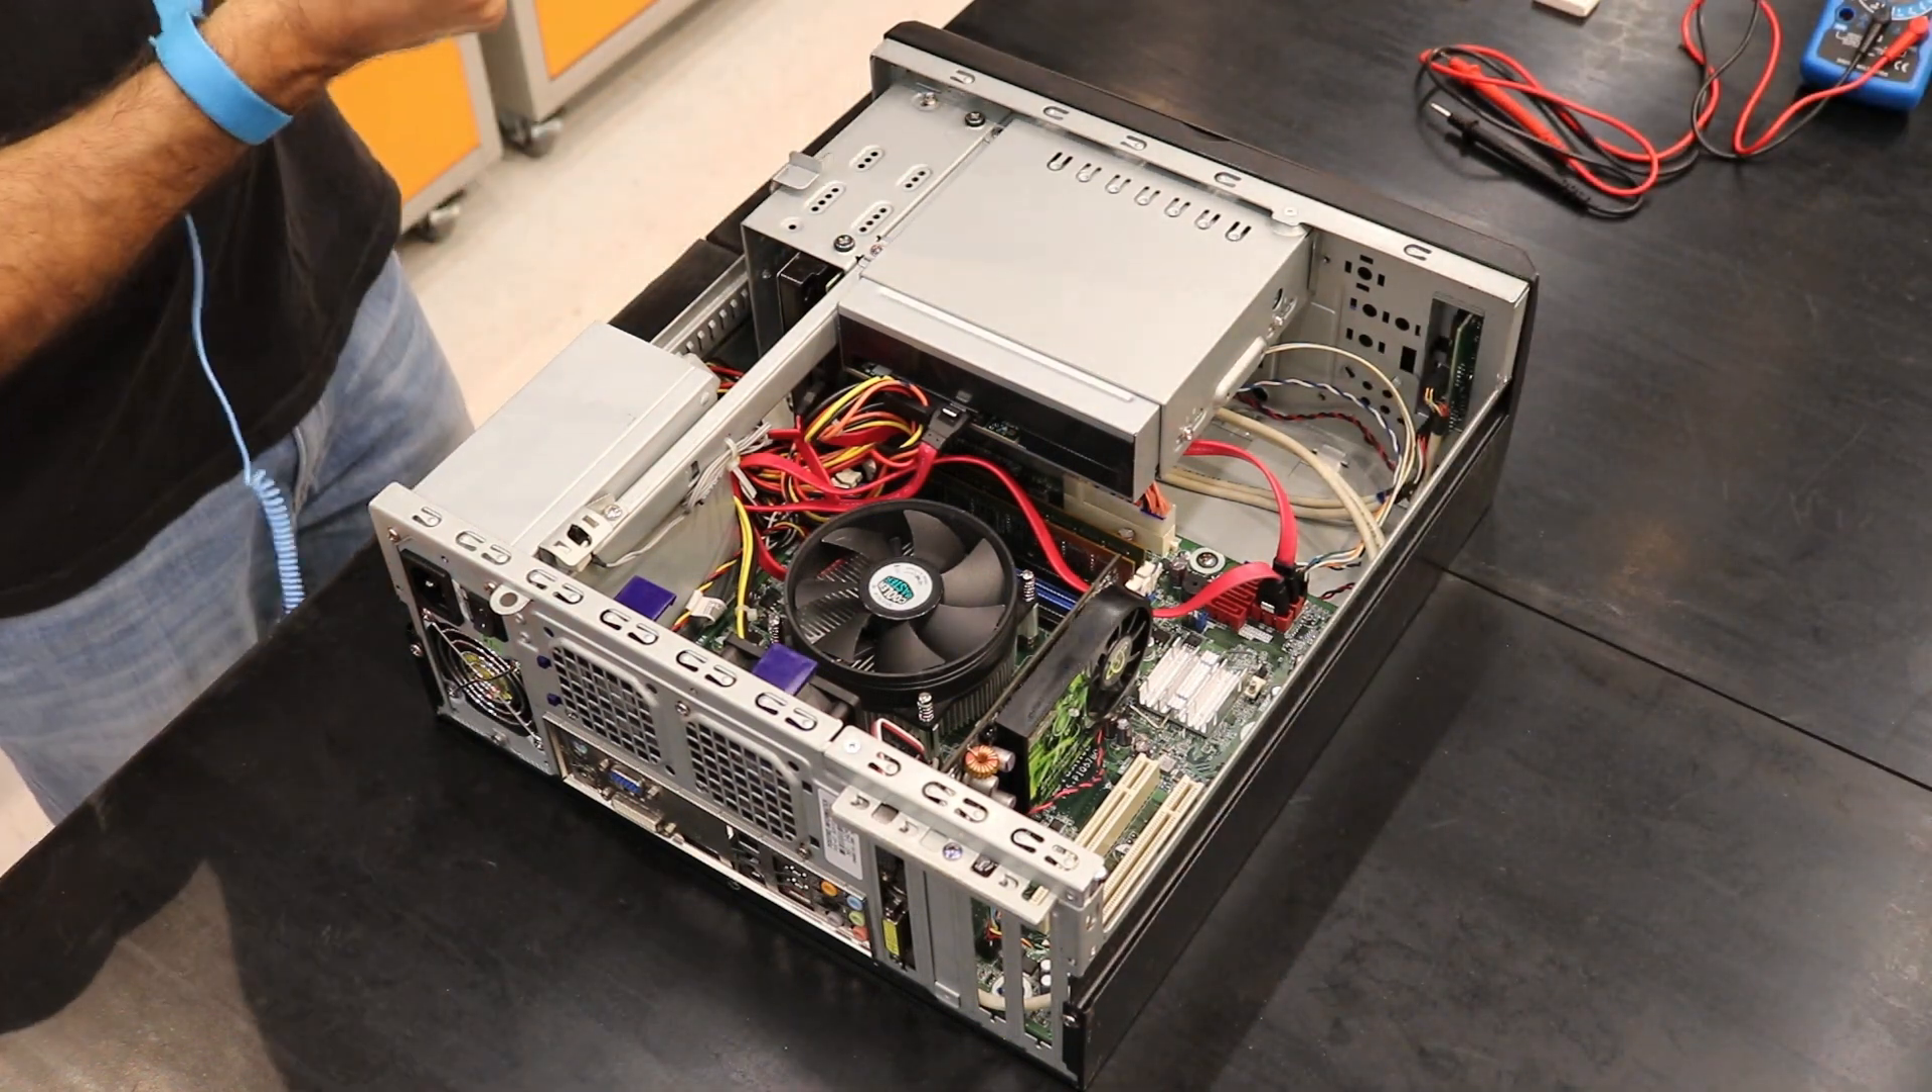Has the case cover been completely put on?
No.